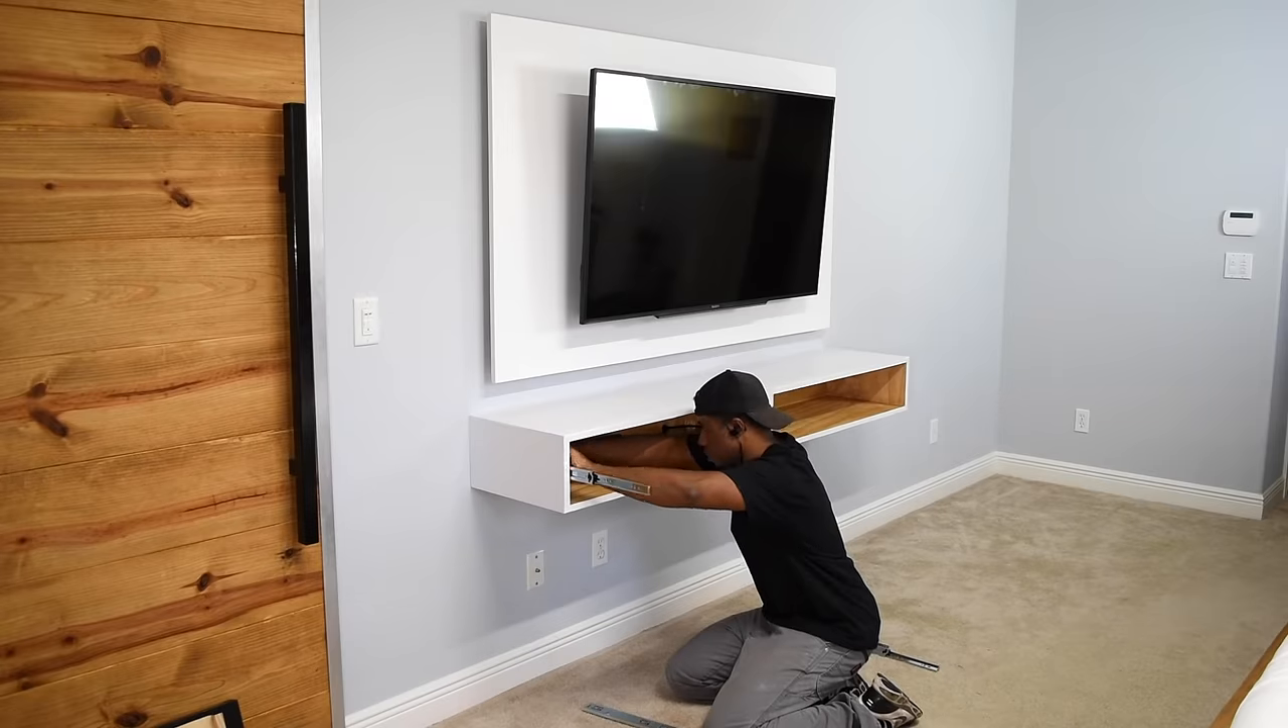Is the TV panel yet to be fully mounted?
No.